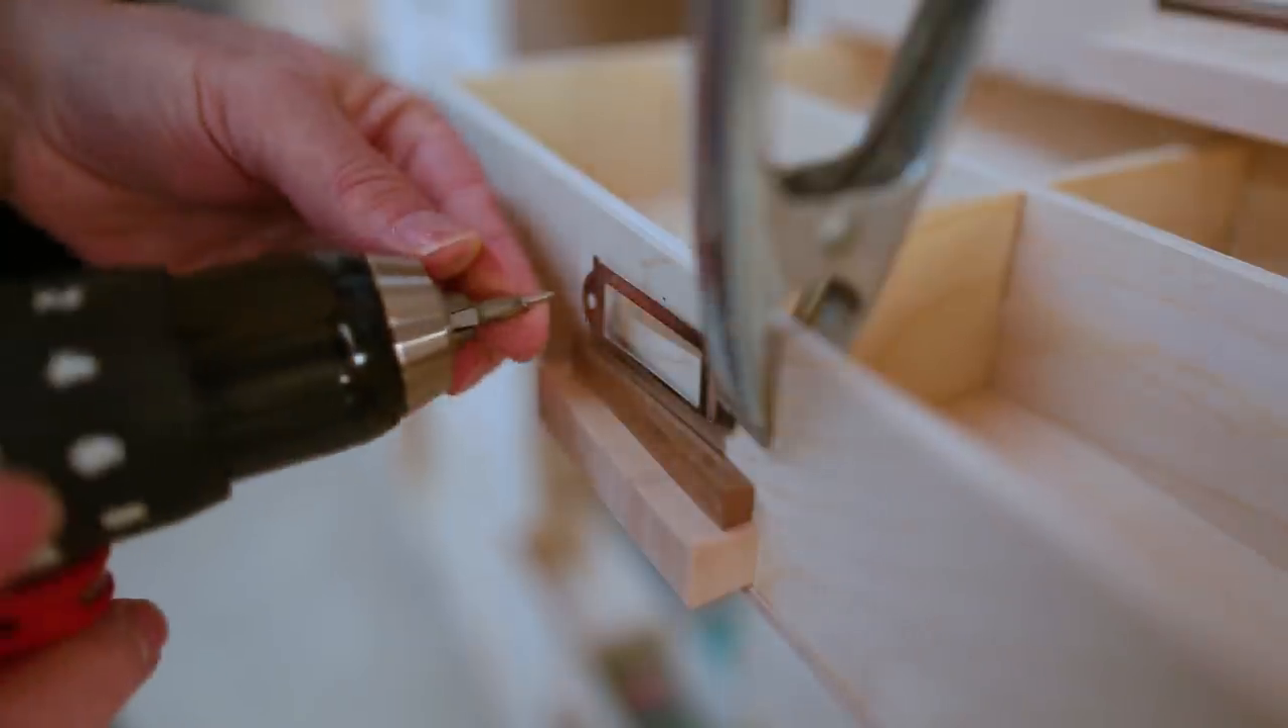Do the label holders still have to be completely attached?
Yes.